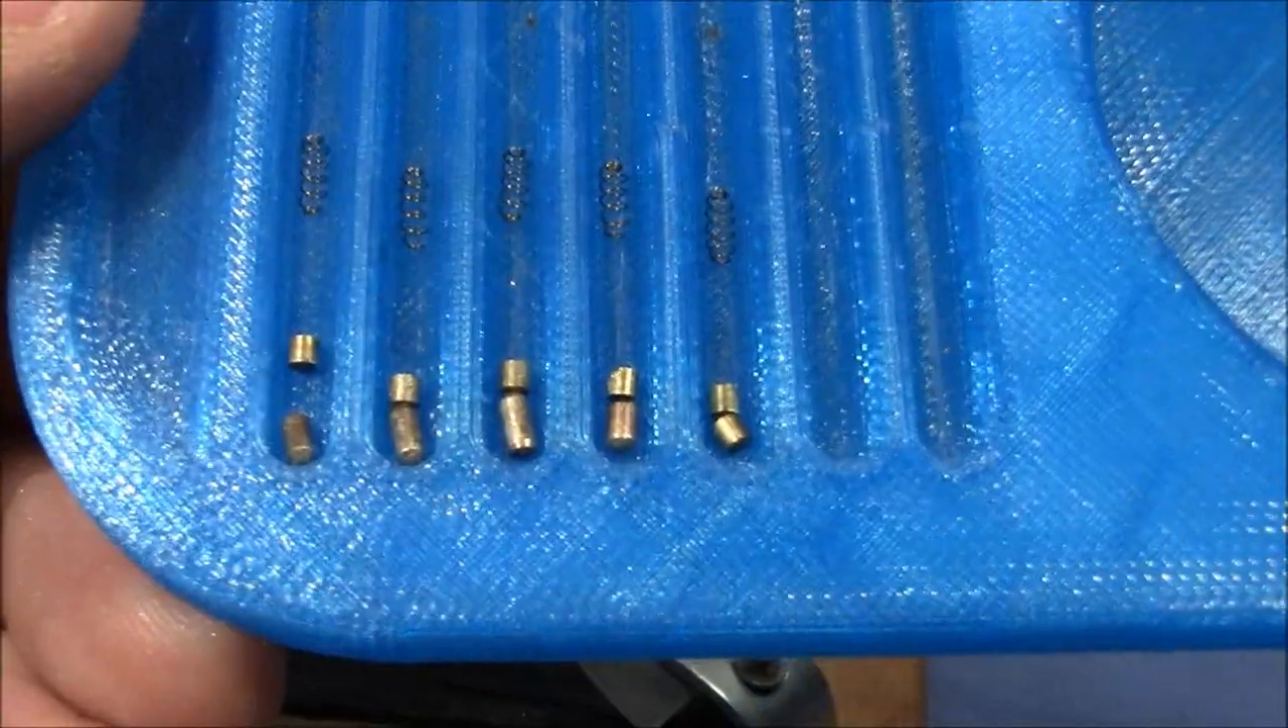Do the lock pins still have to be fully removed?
No.